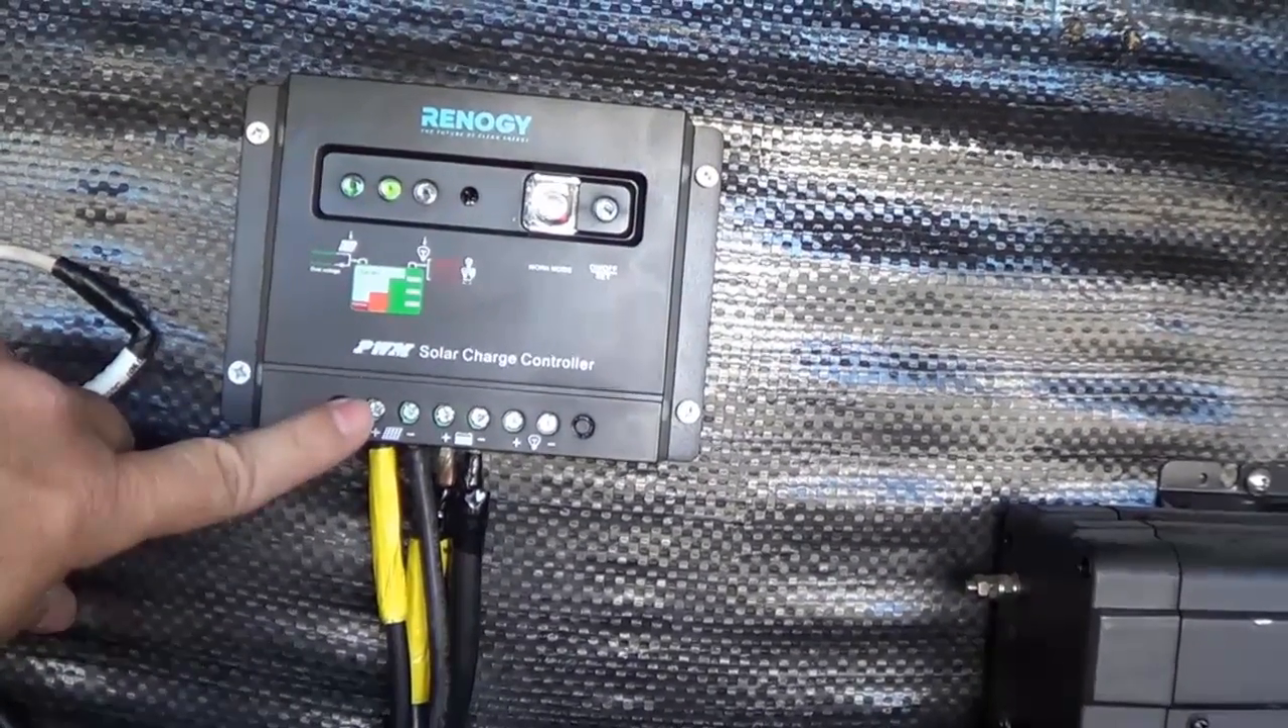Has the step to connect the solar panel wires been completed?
Yes.